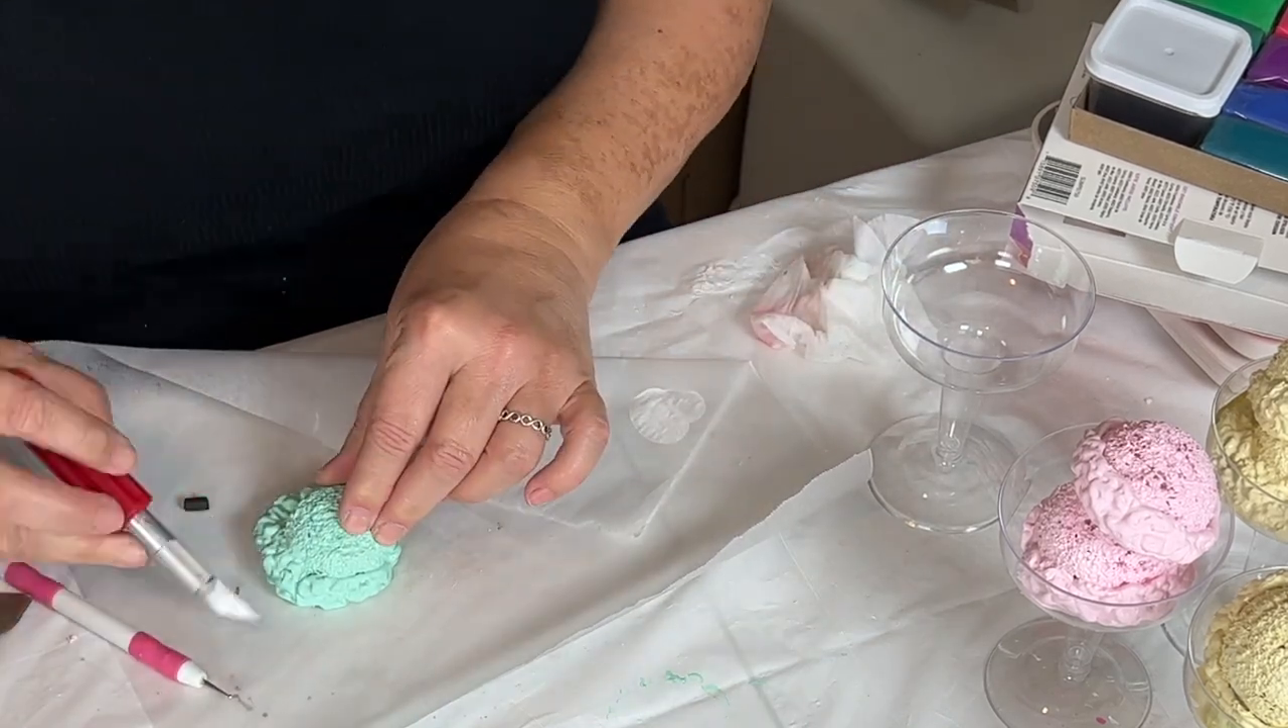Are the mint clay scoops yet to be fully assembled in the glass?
Yes.